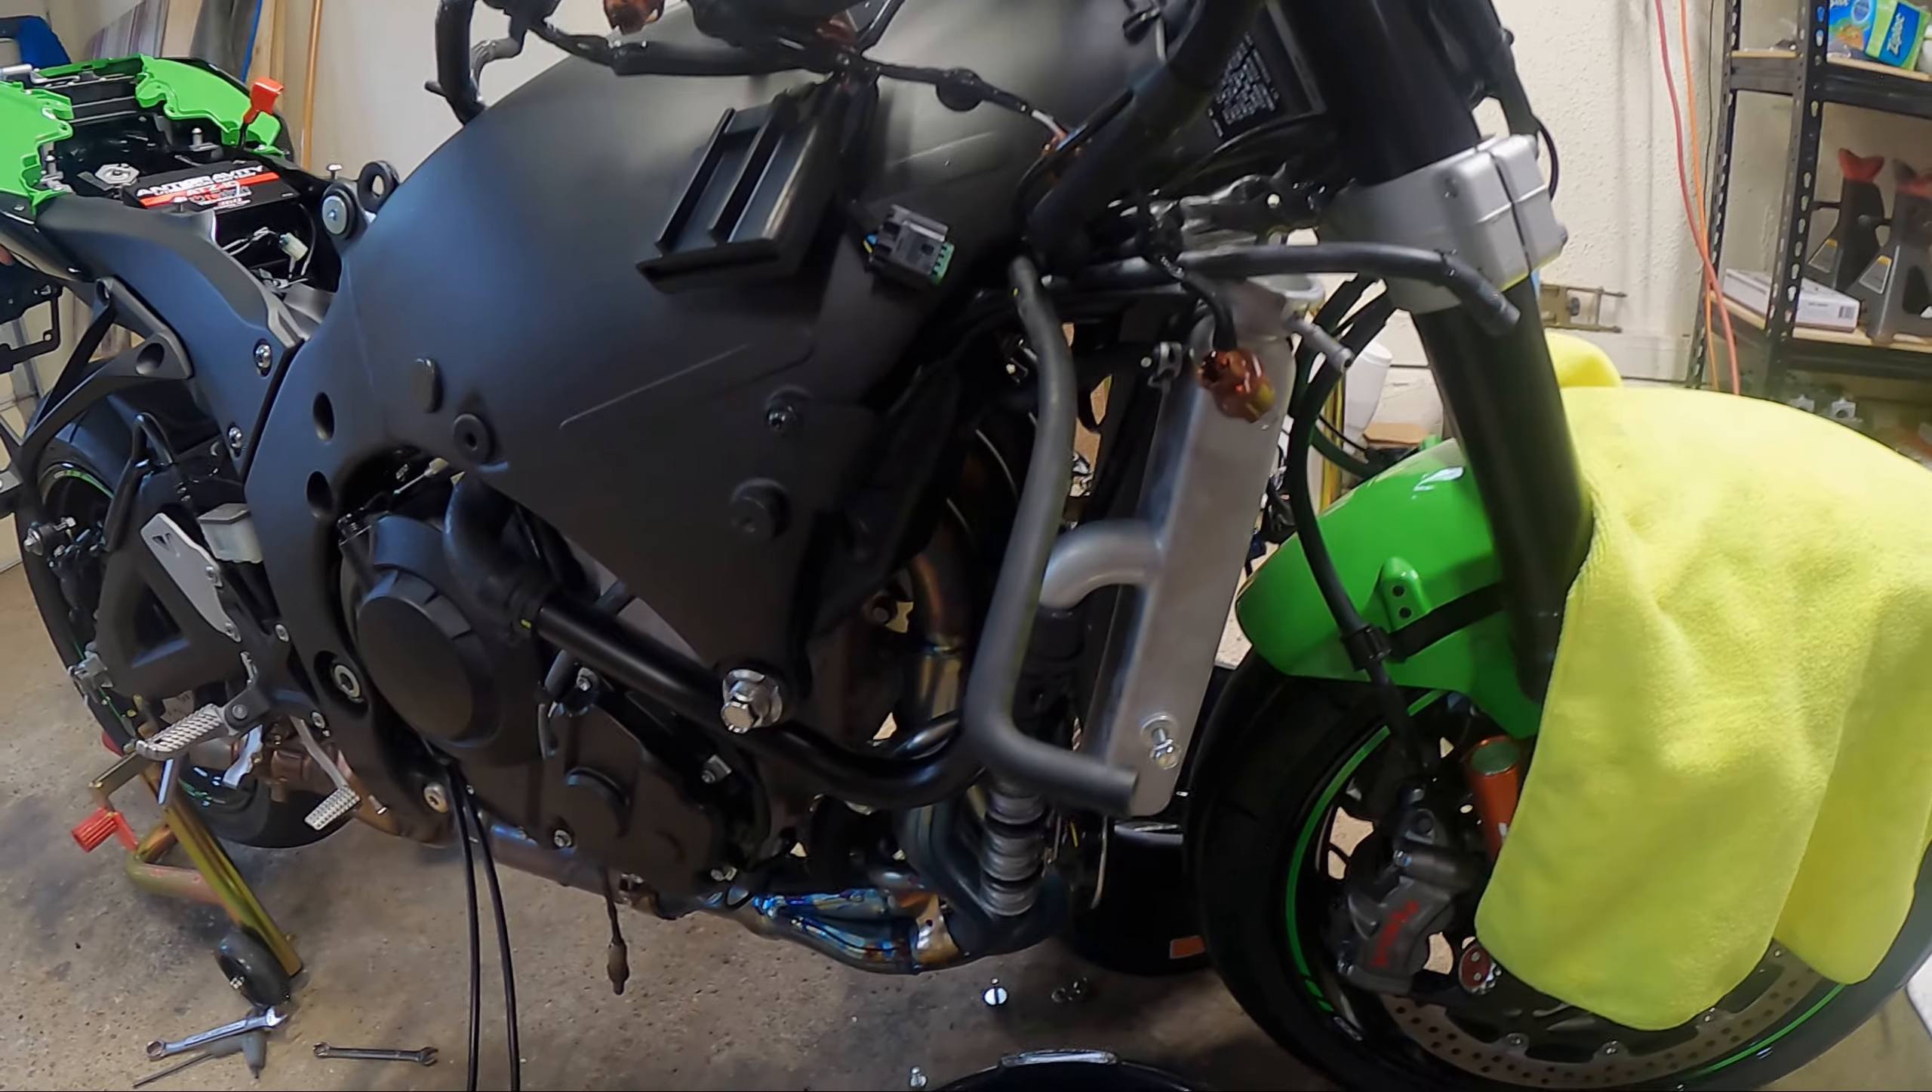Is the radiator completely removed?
No.